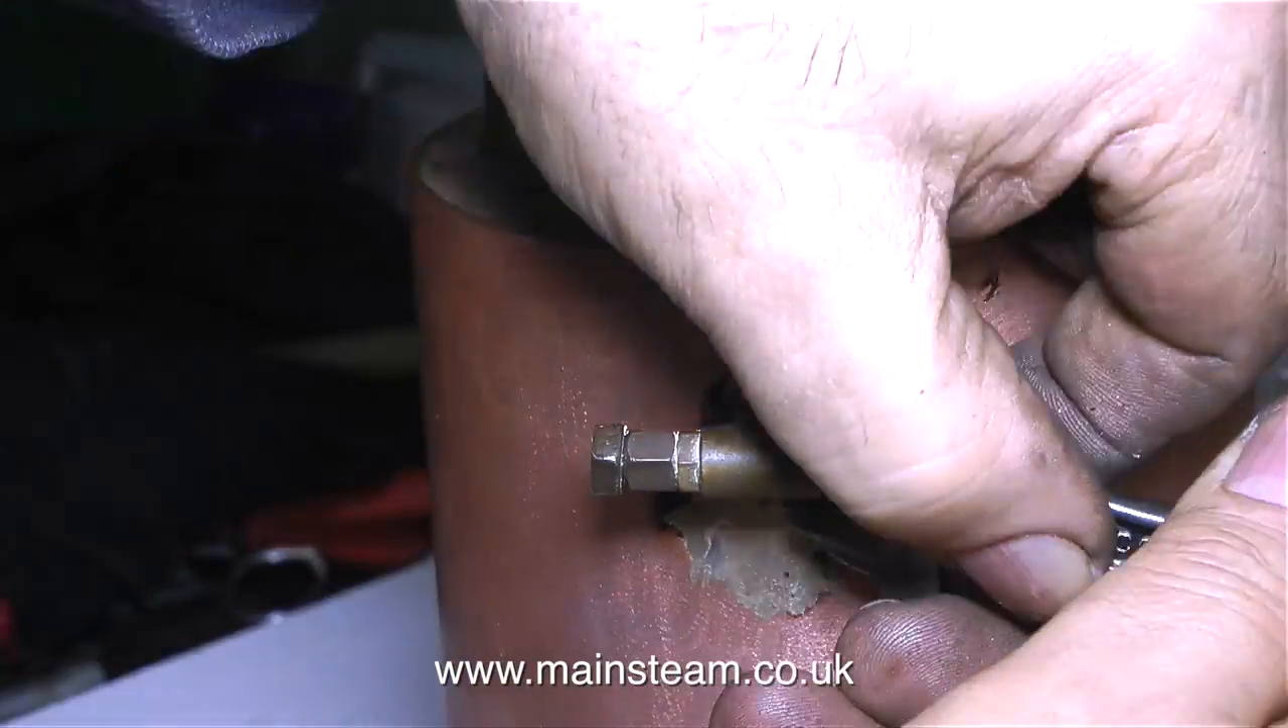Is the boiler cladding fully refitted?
No.